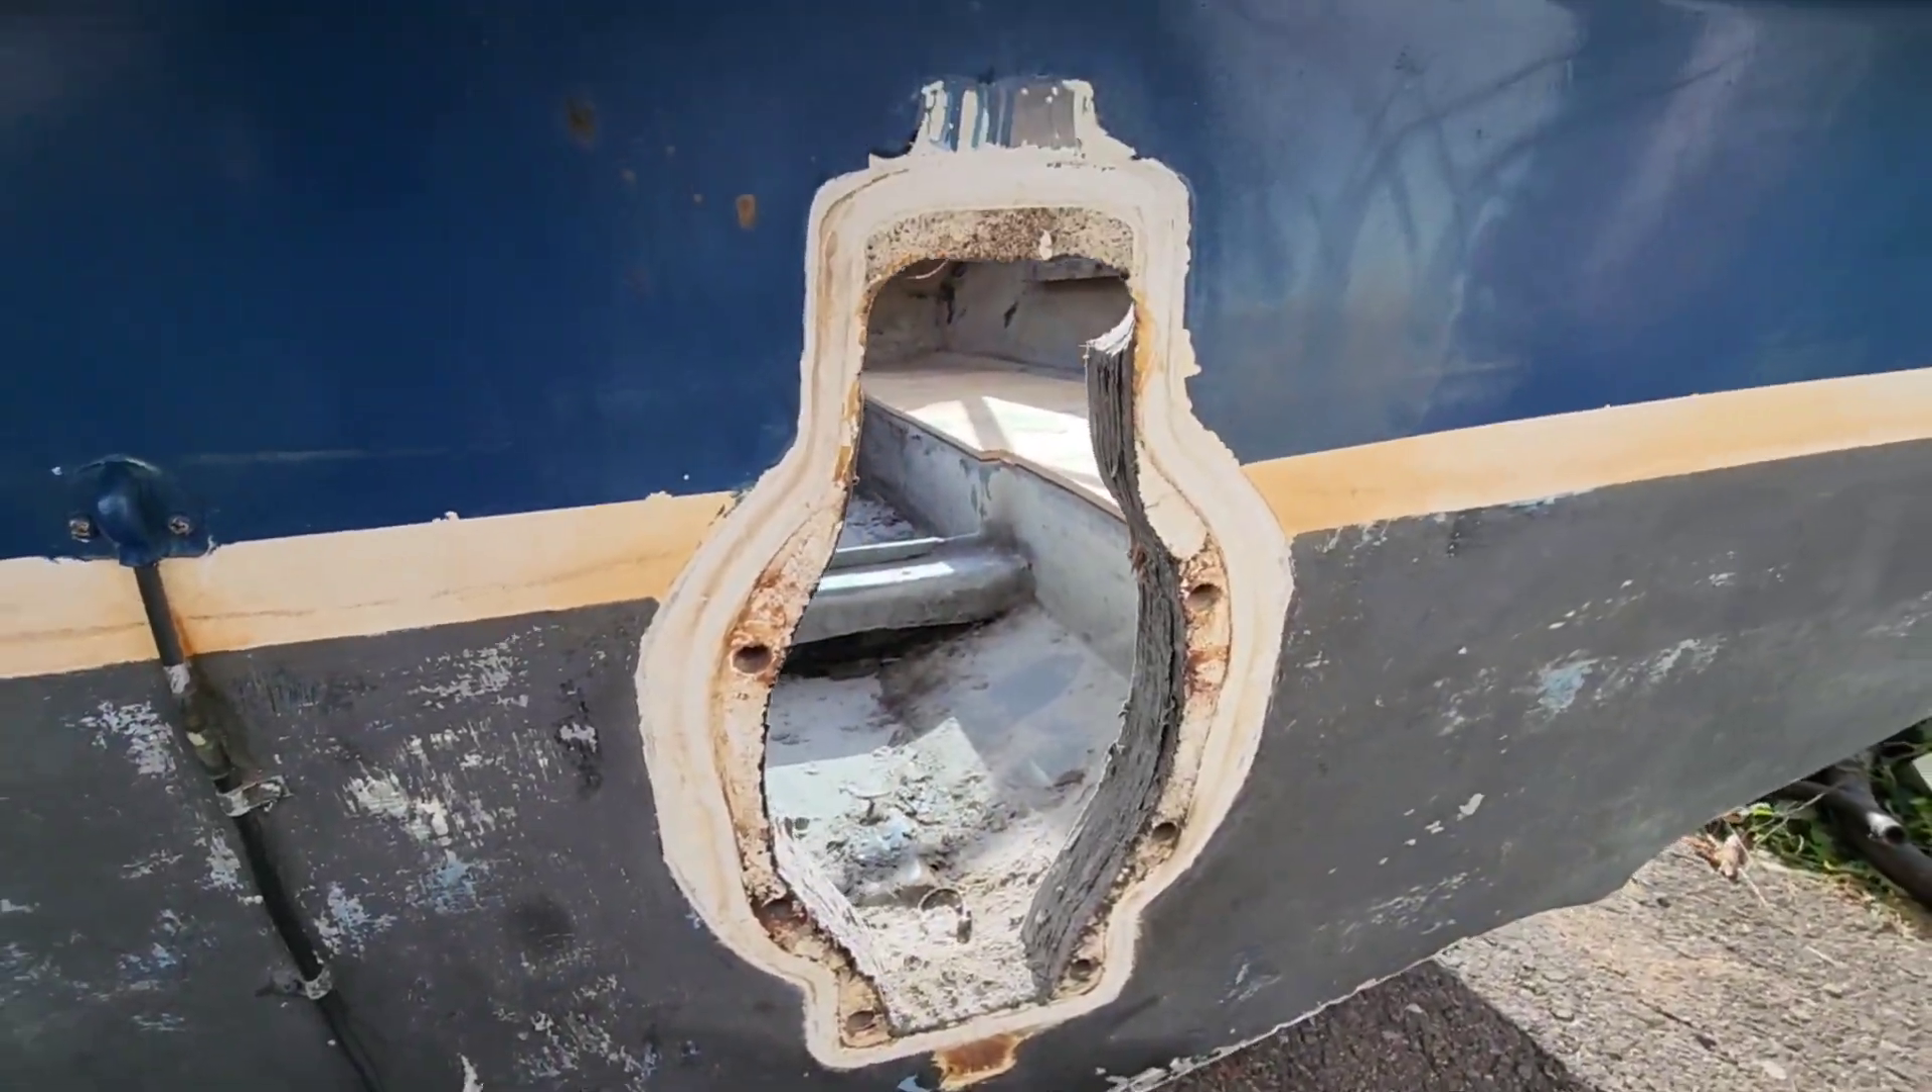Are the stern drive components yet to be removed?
No.